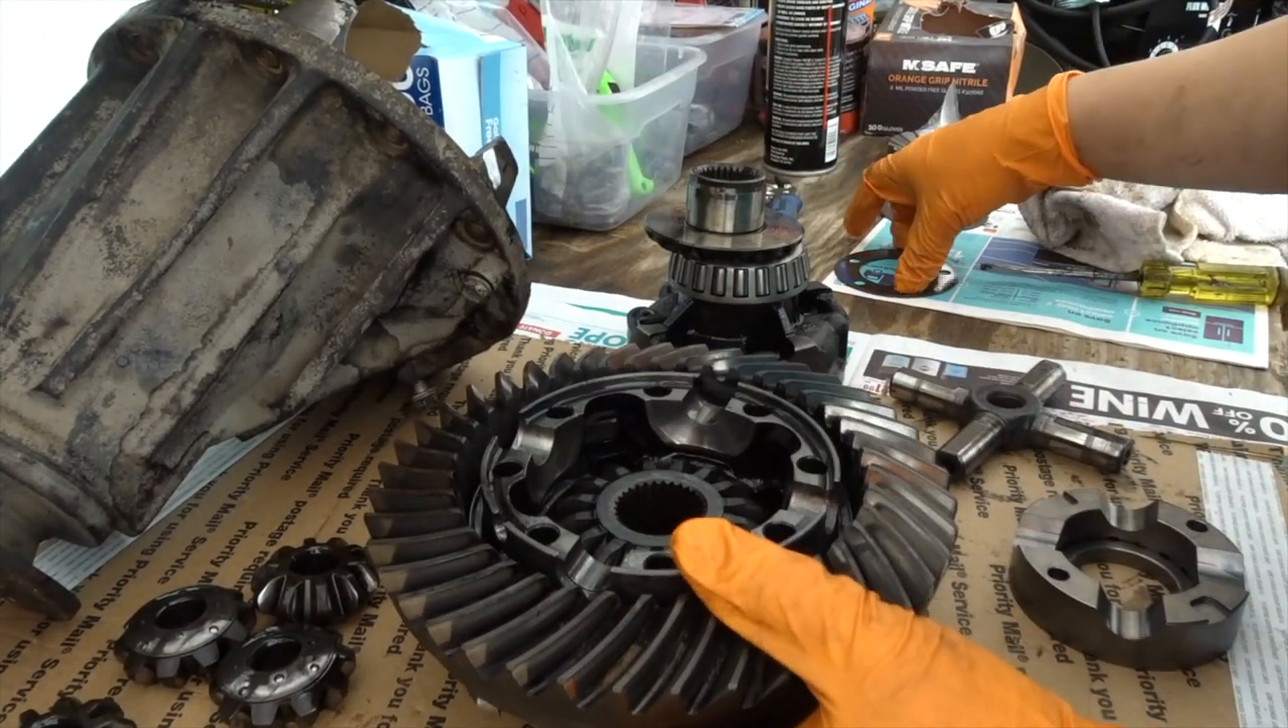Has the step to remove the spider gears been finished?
Yes.